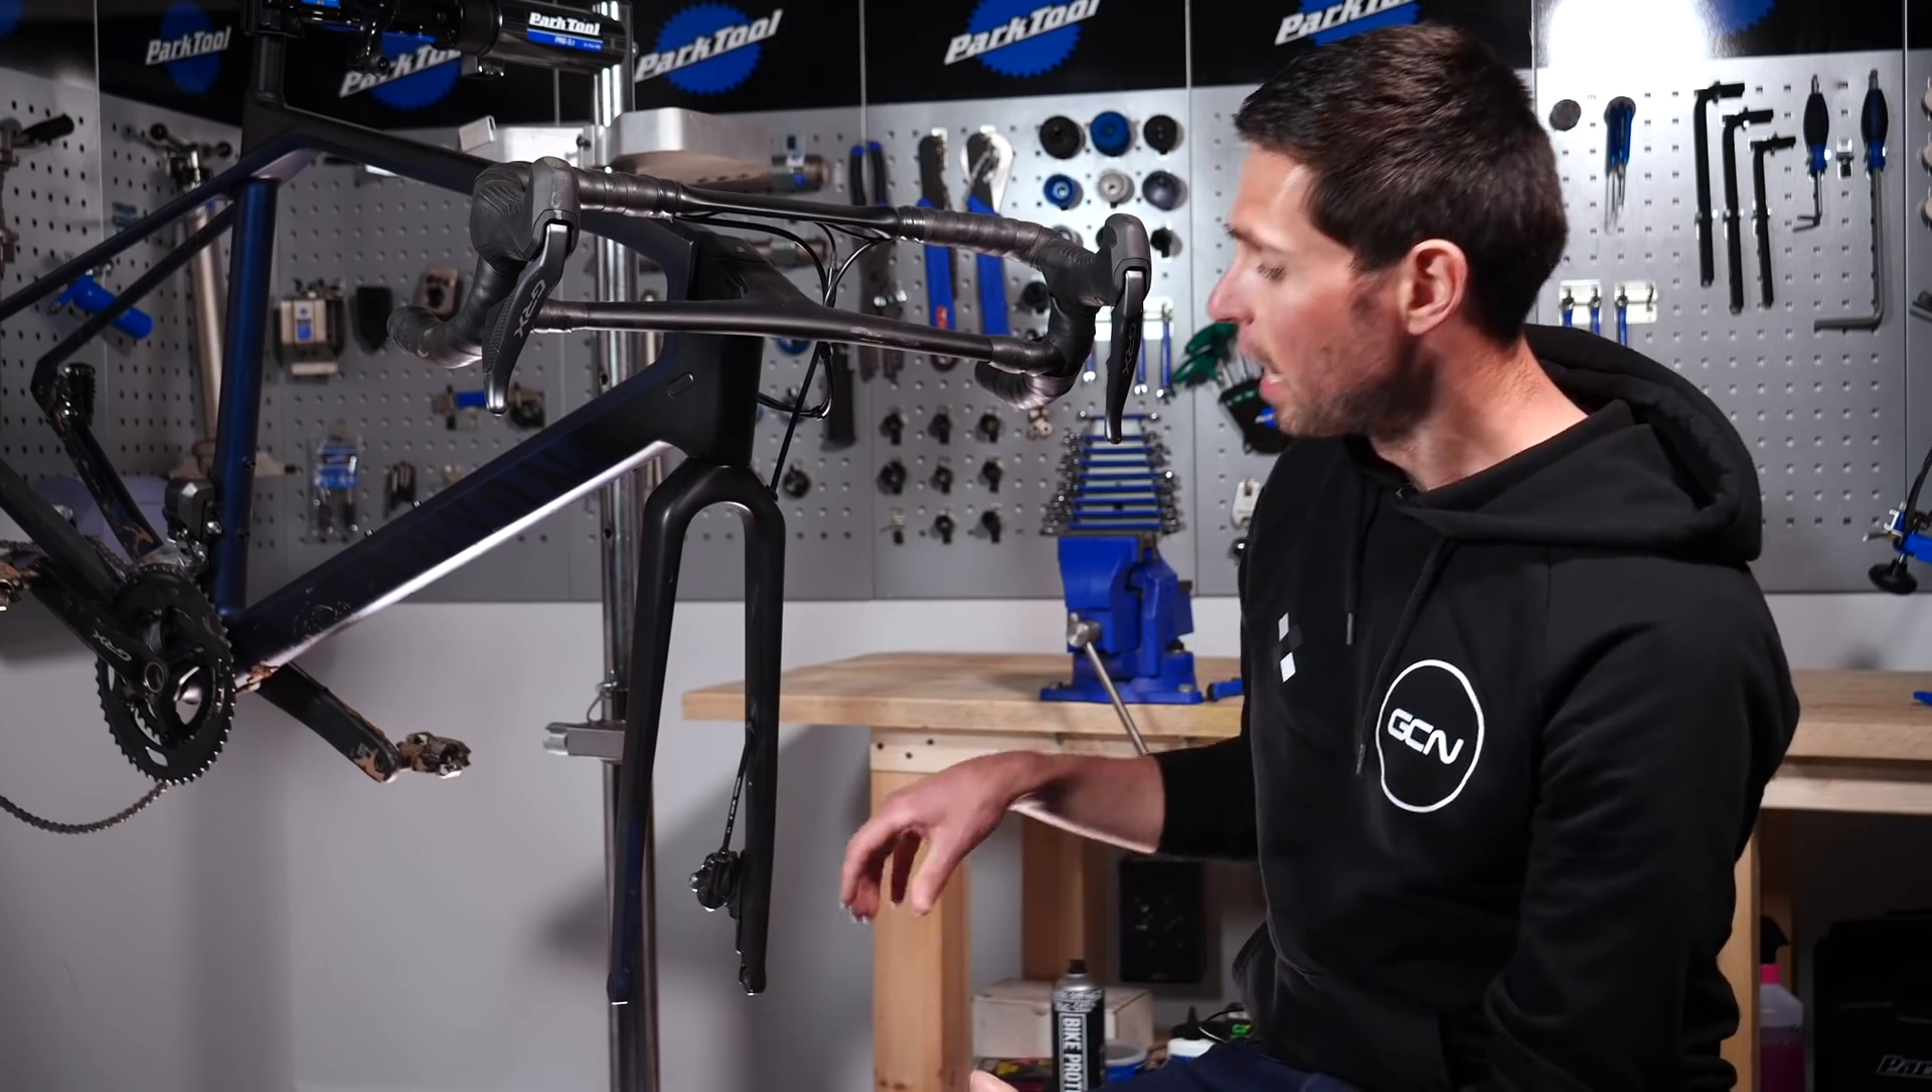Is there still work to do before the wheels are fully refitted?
Yes.